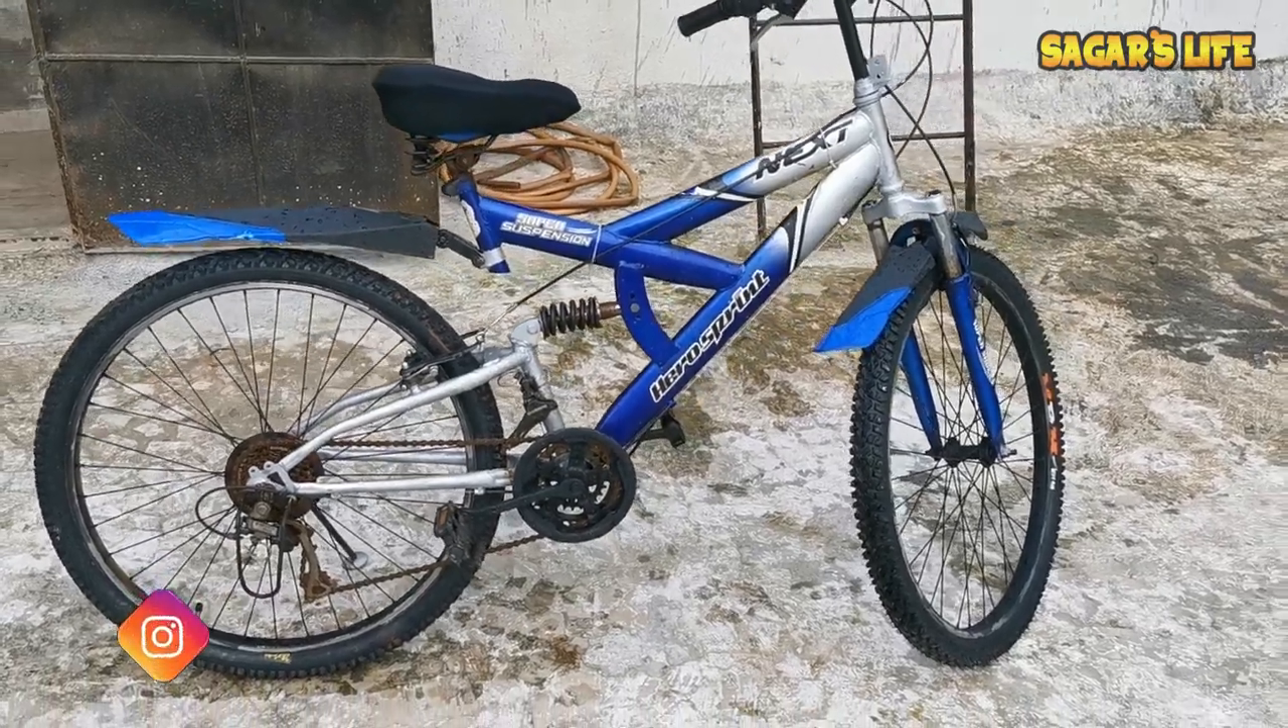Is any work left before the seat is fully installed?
No.